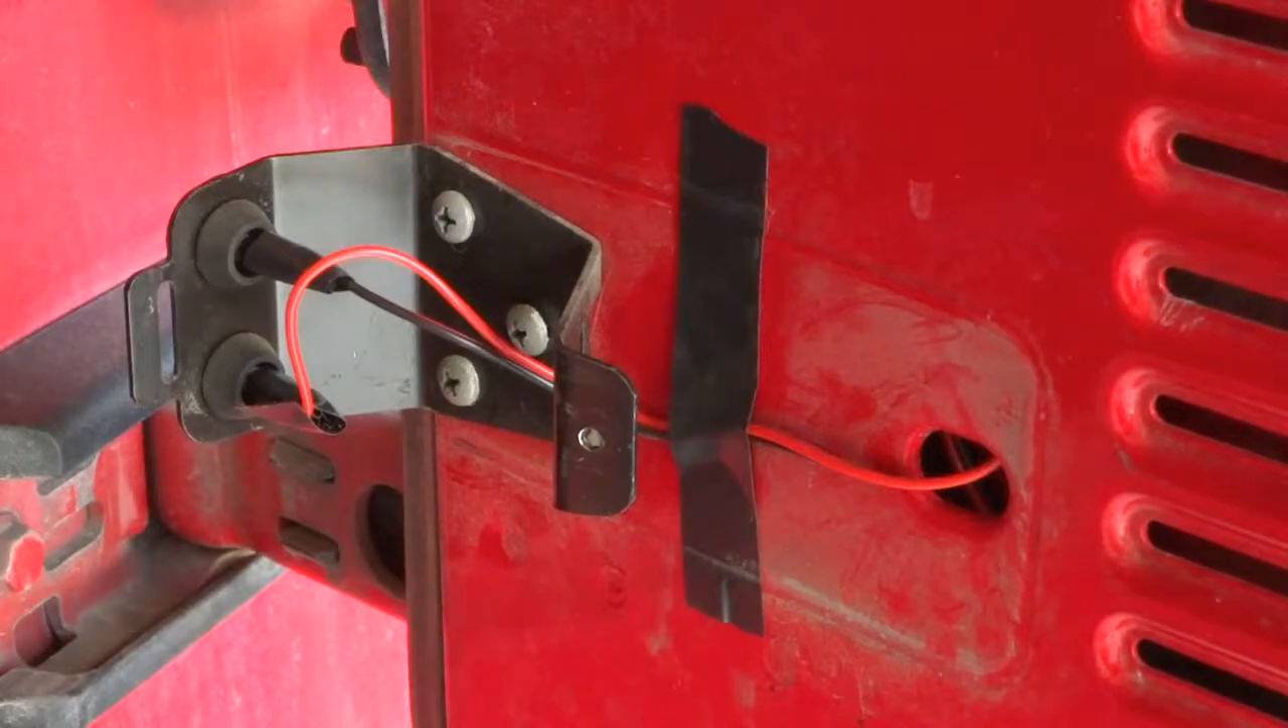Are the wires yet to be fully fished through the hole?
No.